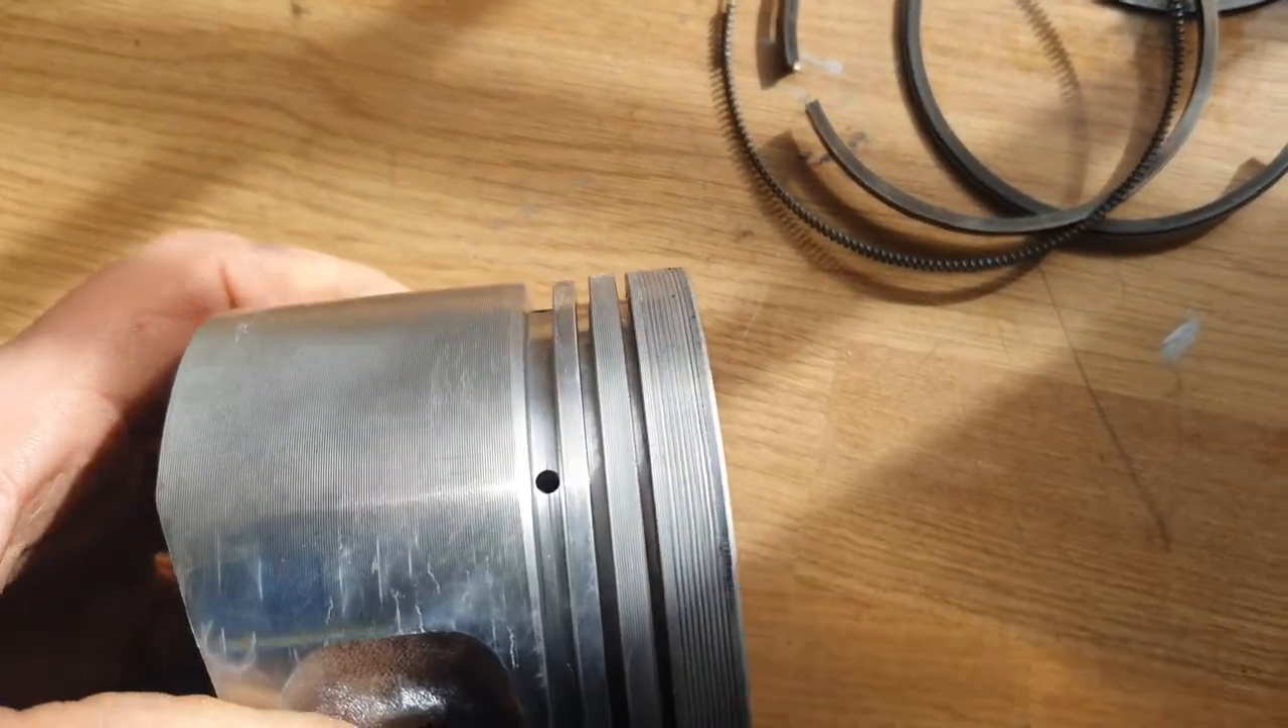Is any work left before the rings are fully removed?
No.